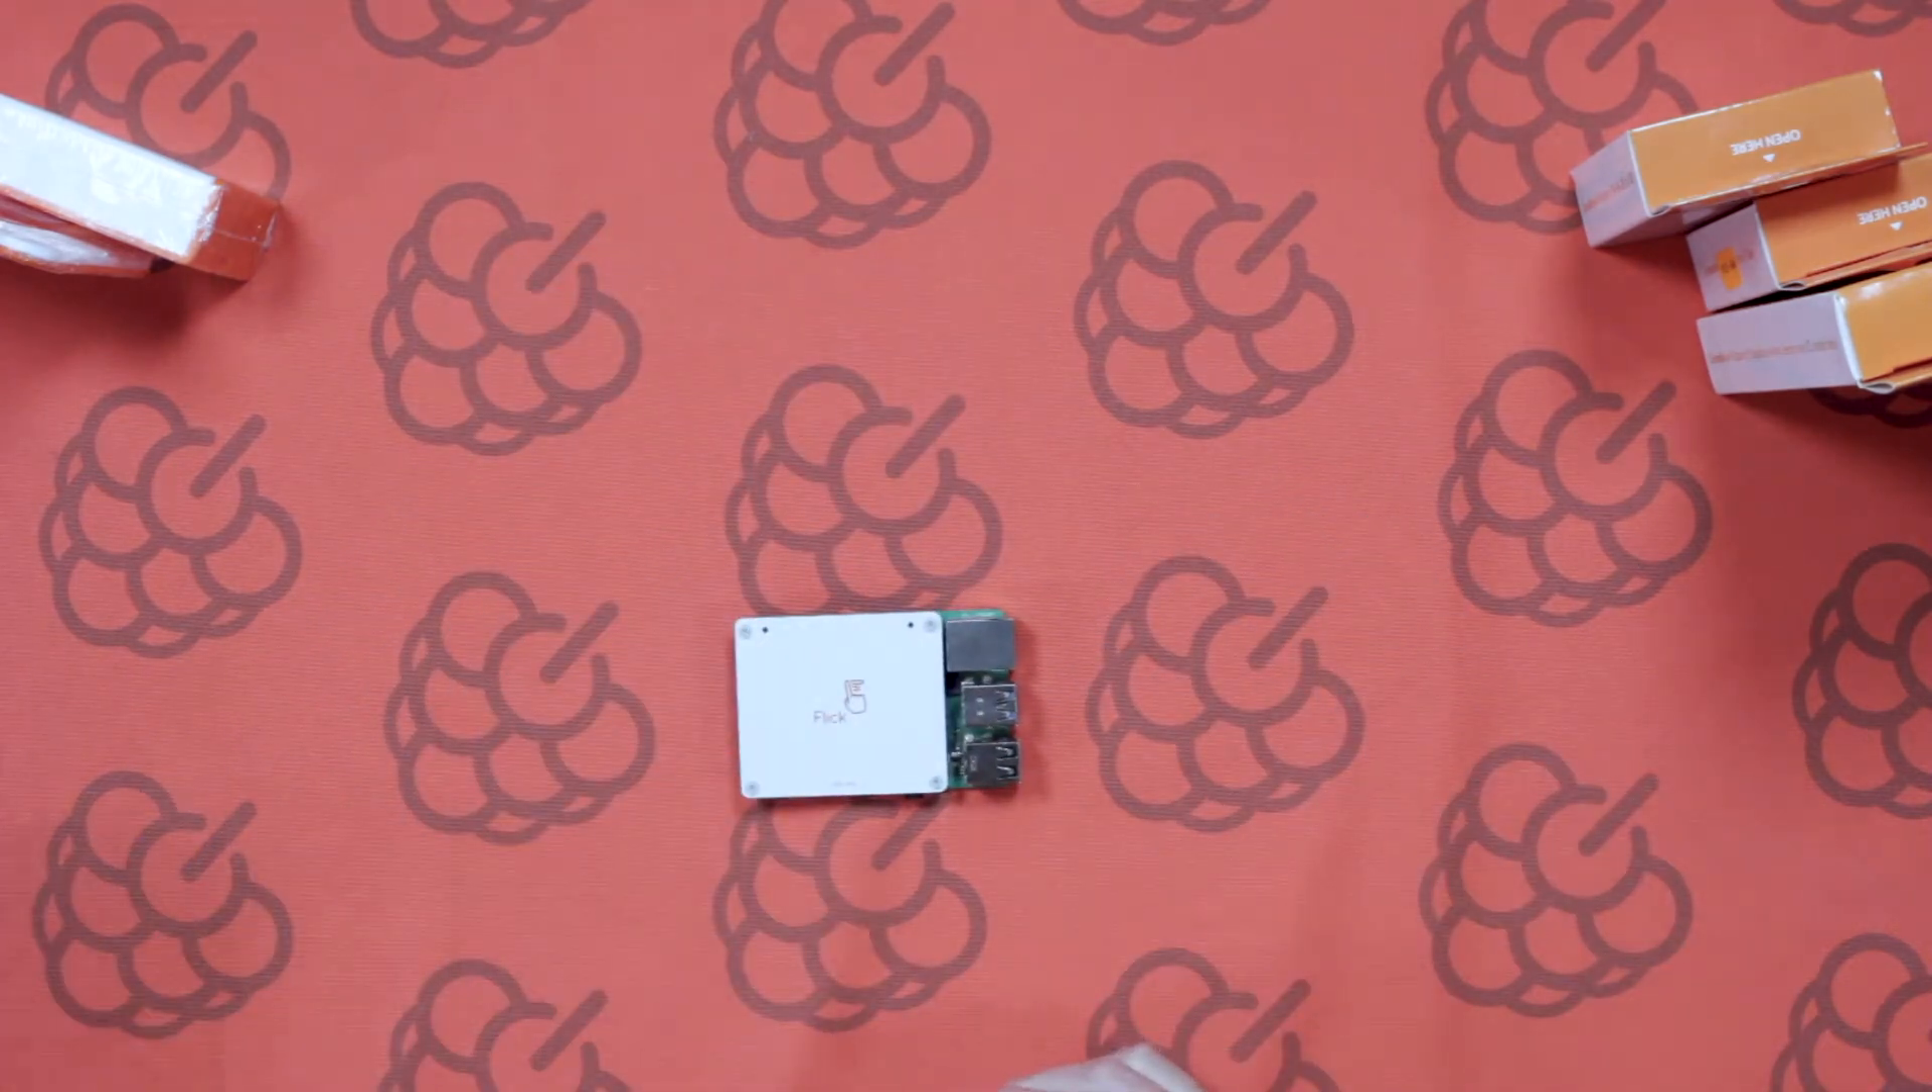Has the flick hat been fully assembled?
Yes.